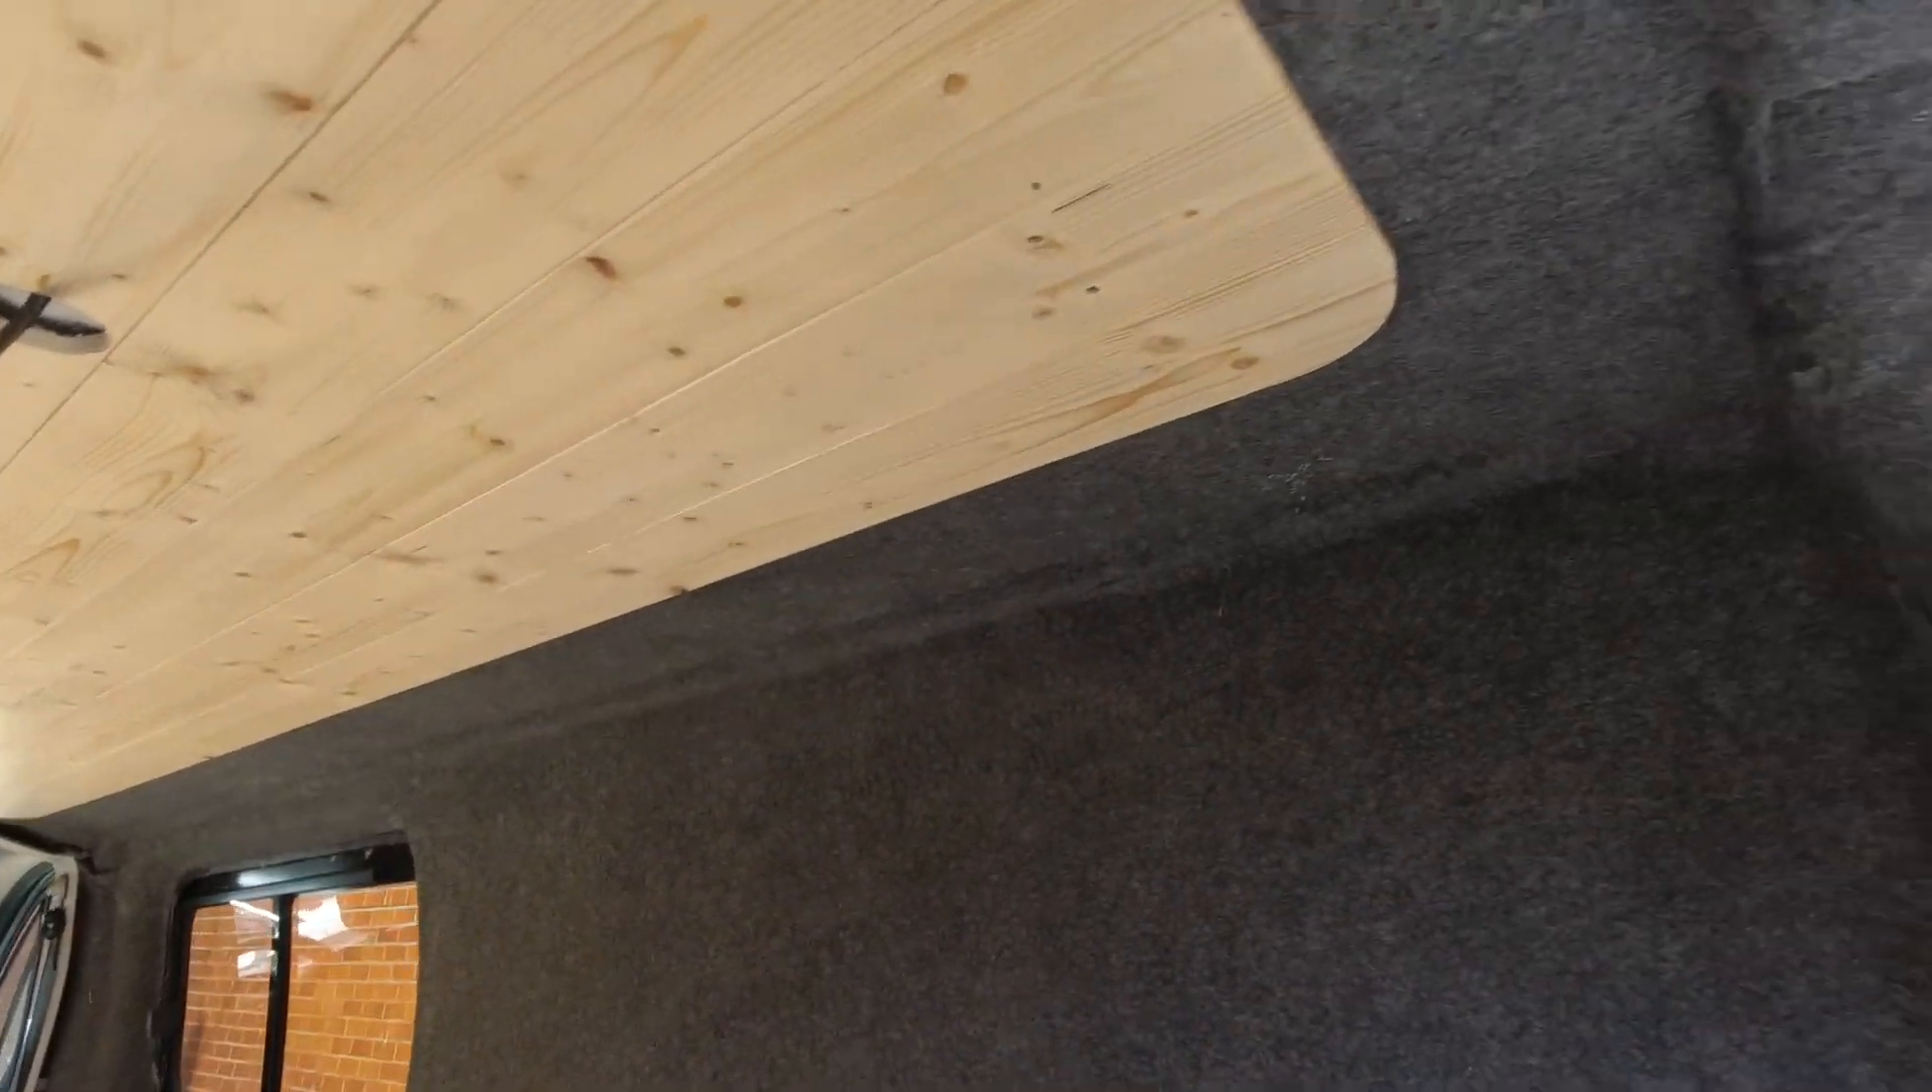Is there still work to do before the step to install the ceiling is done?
No.